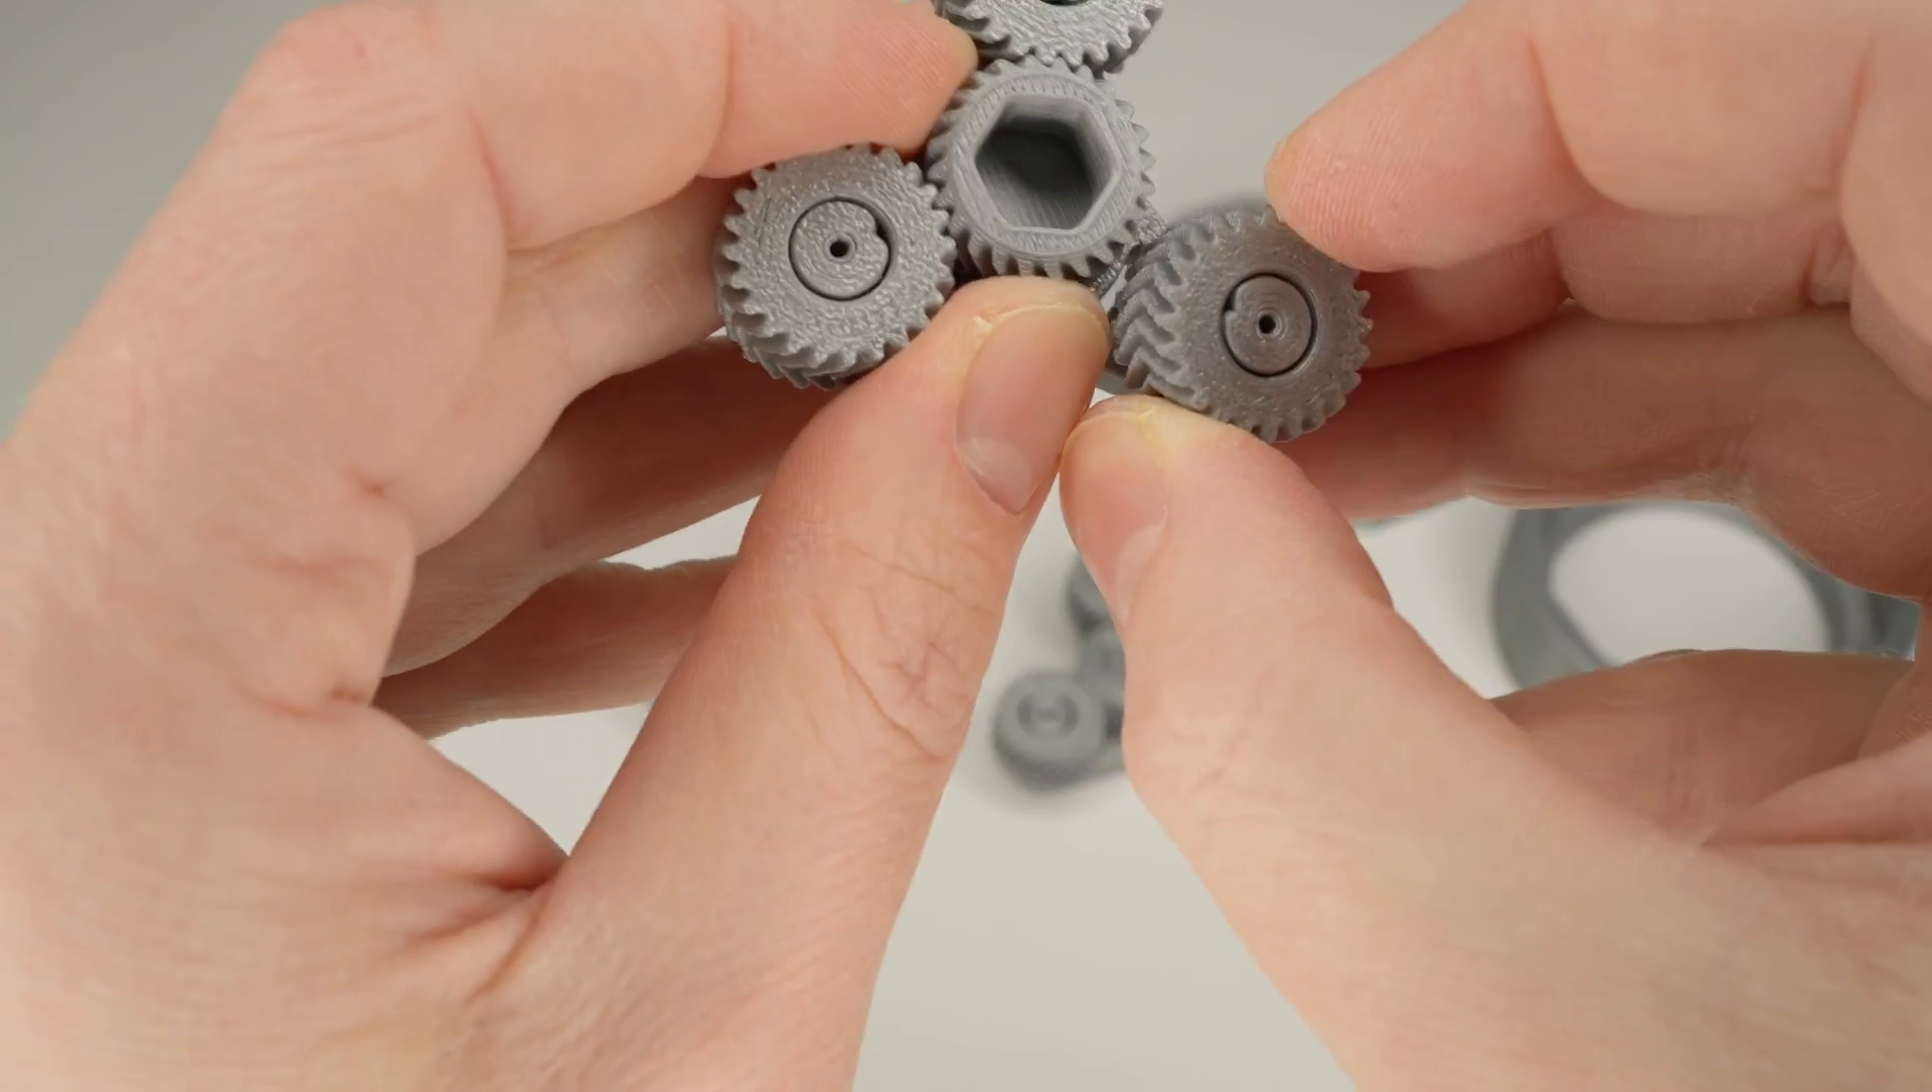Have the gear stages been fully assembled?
No.